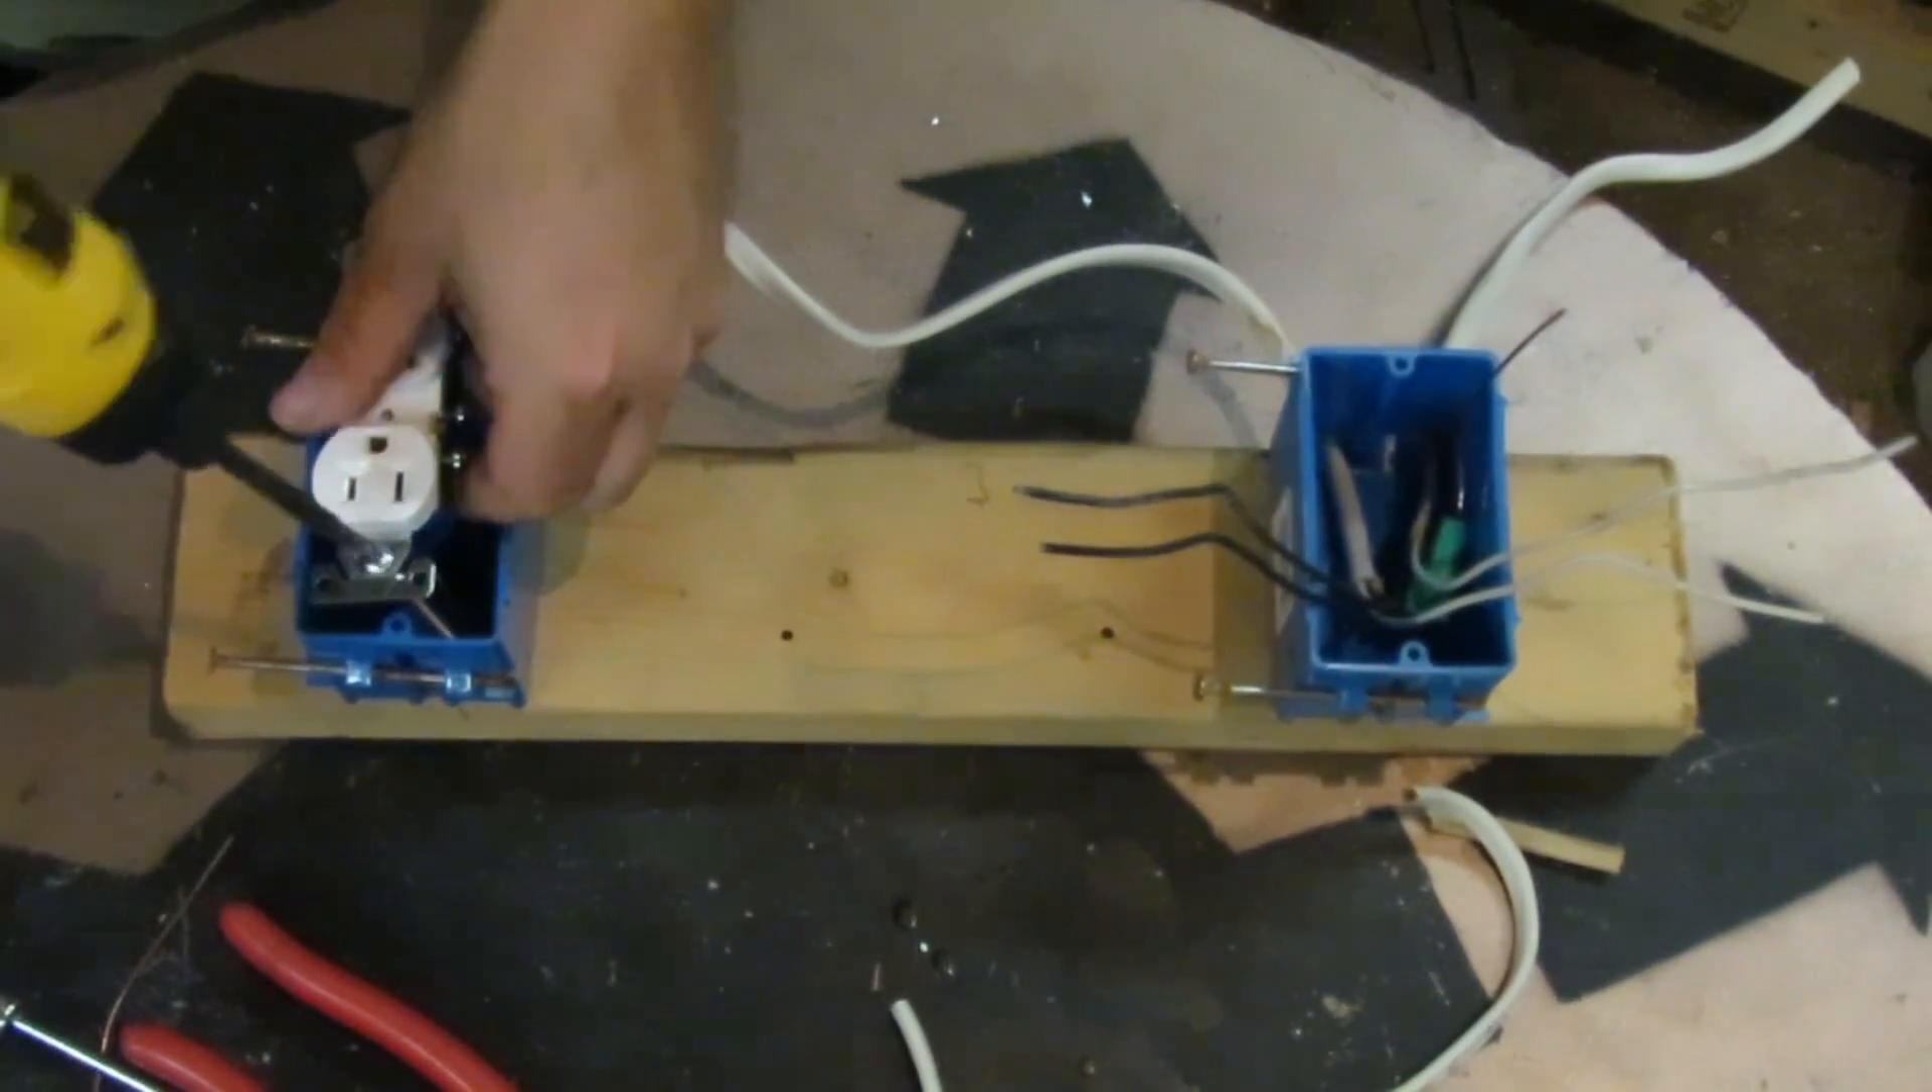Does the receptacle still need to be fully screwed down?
Yes.